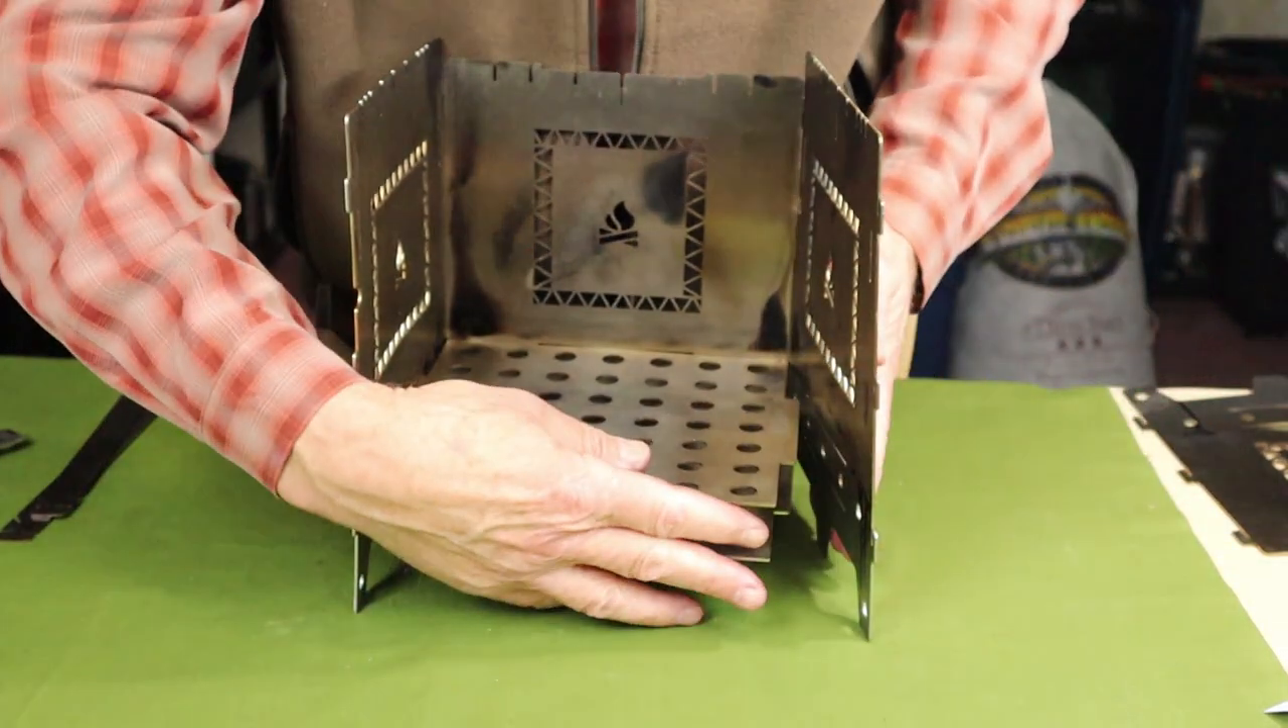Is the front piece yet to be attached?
Yes.